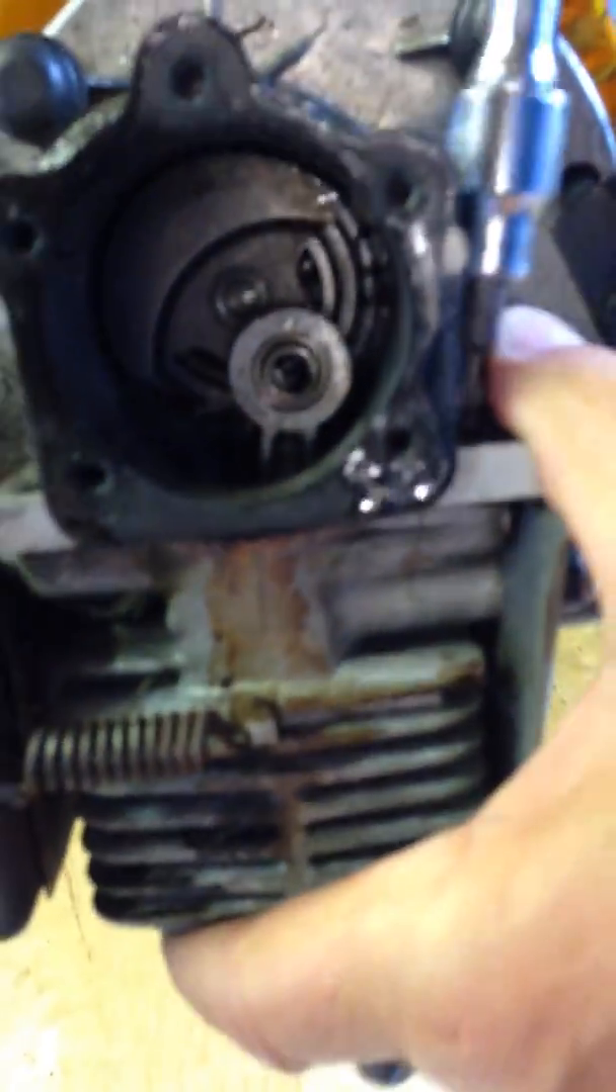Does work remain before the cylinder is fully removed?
Yes.